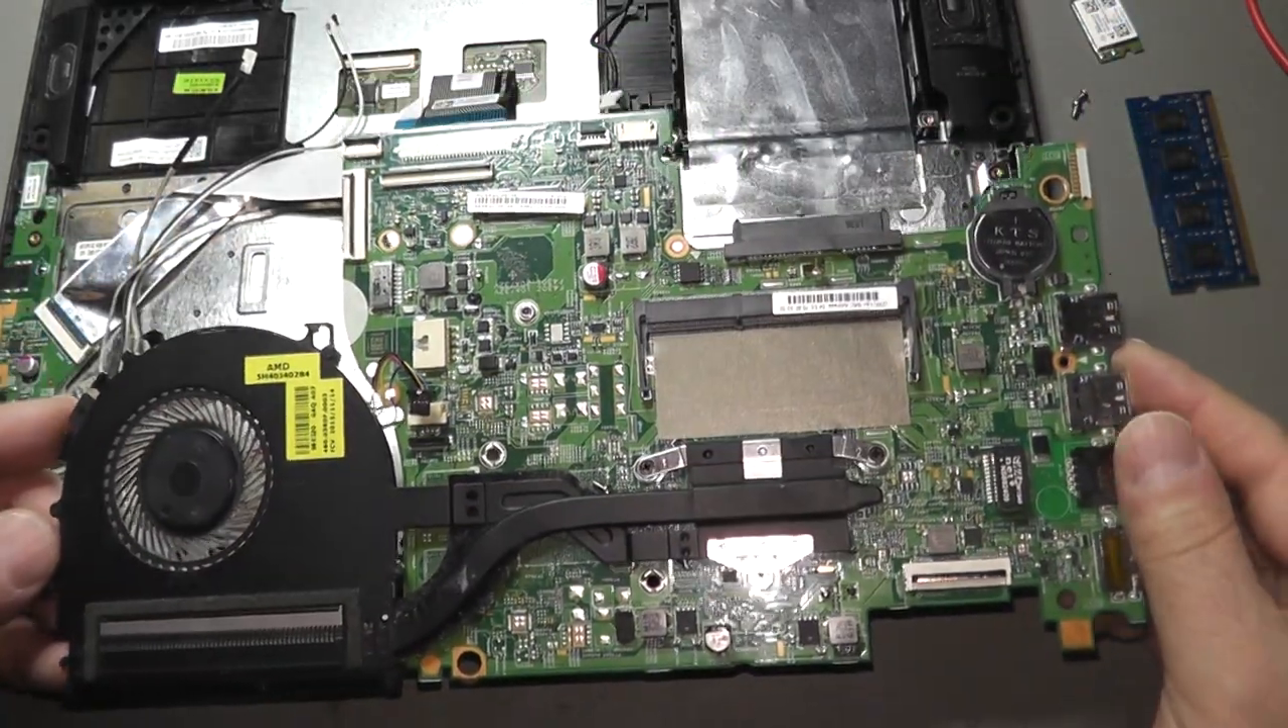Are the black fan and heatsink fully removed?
No.